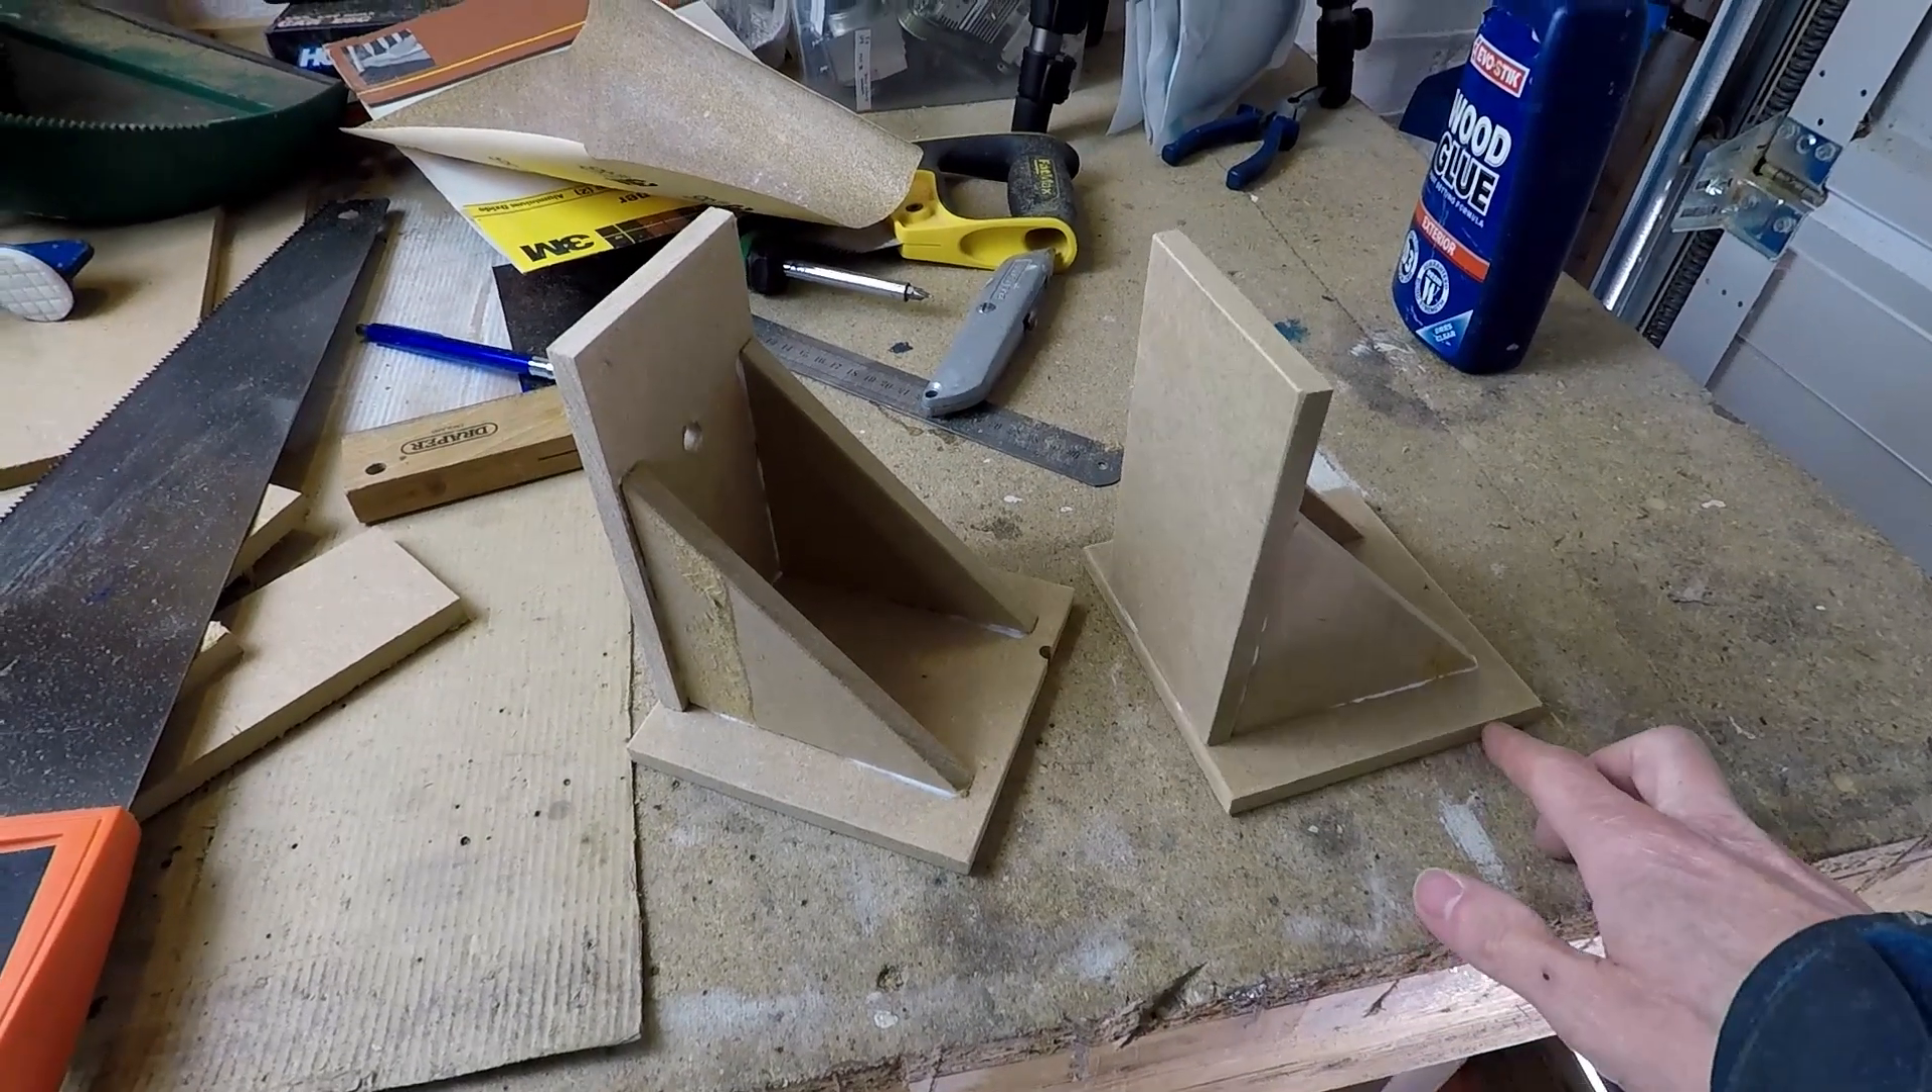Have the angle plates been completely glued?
Yes.